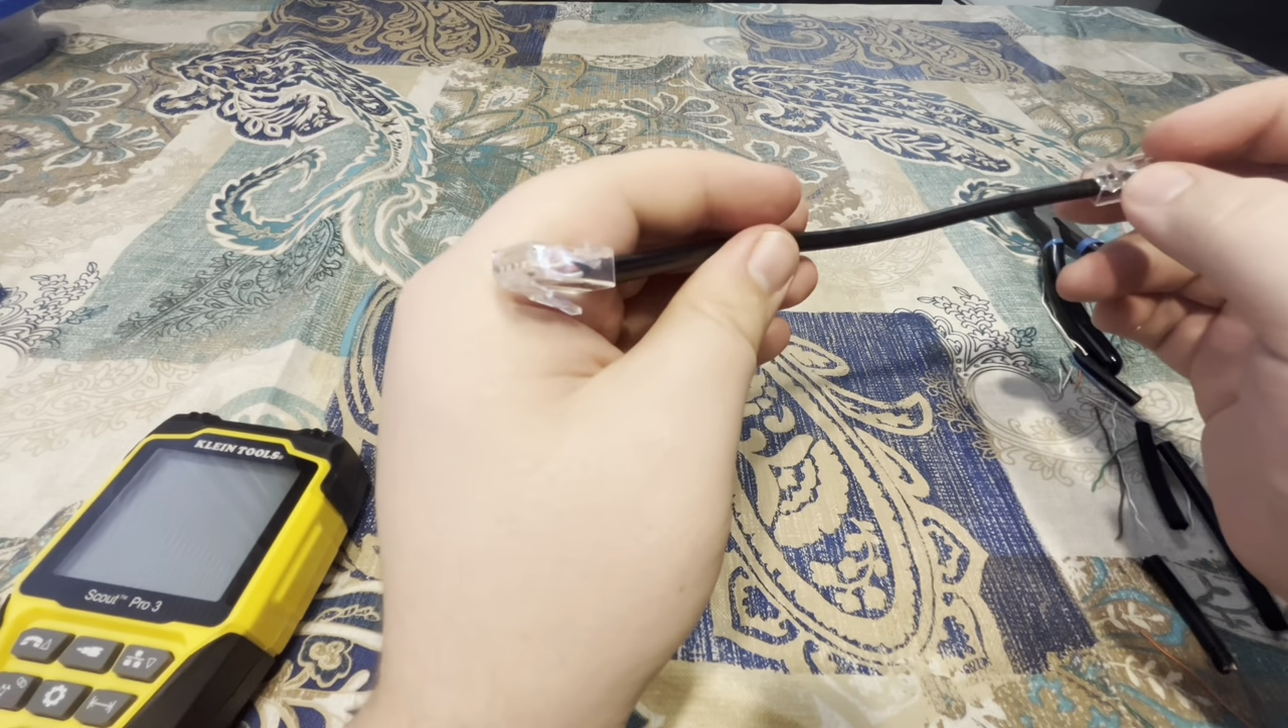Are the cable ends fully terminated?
Yes.